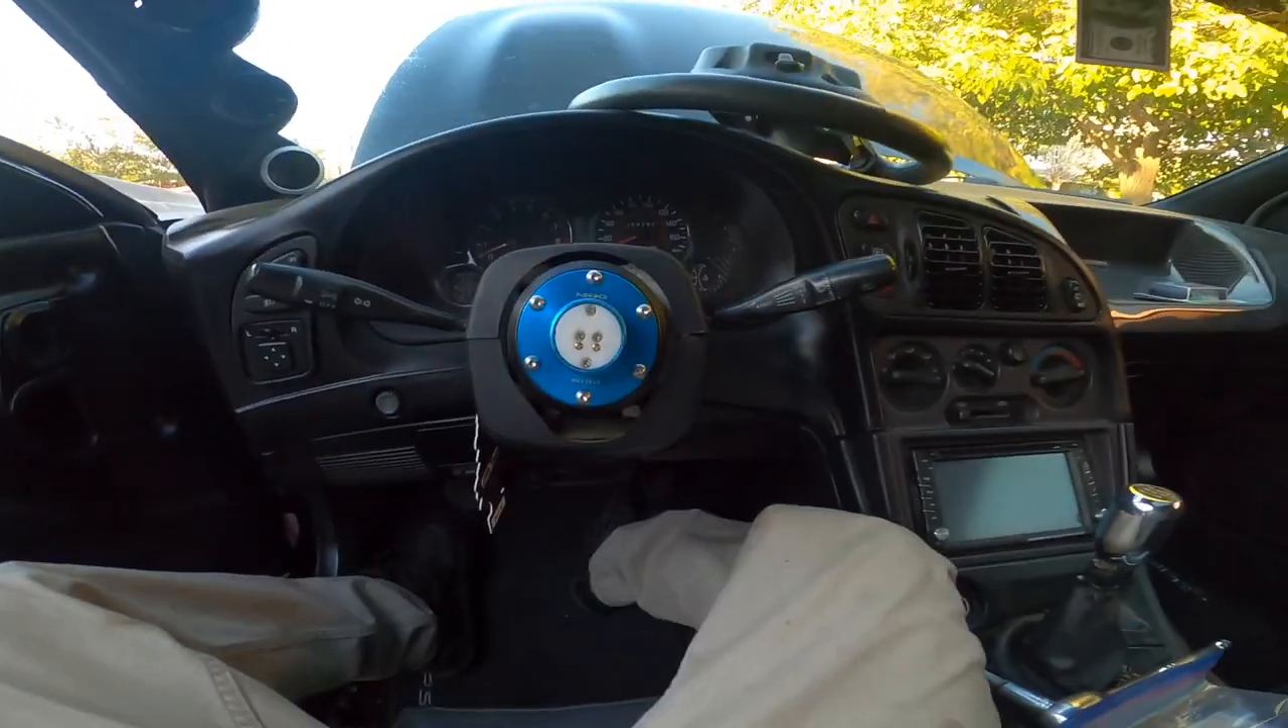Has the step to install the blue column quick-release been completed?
Yes.